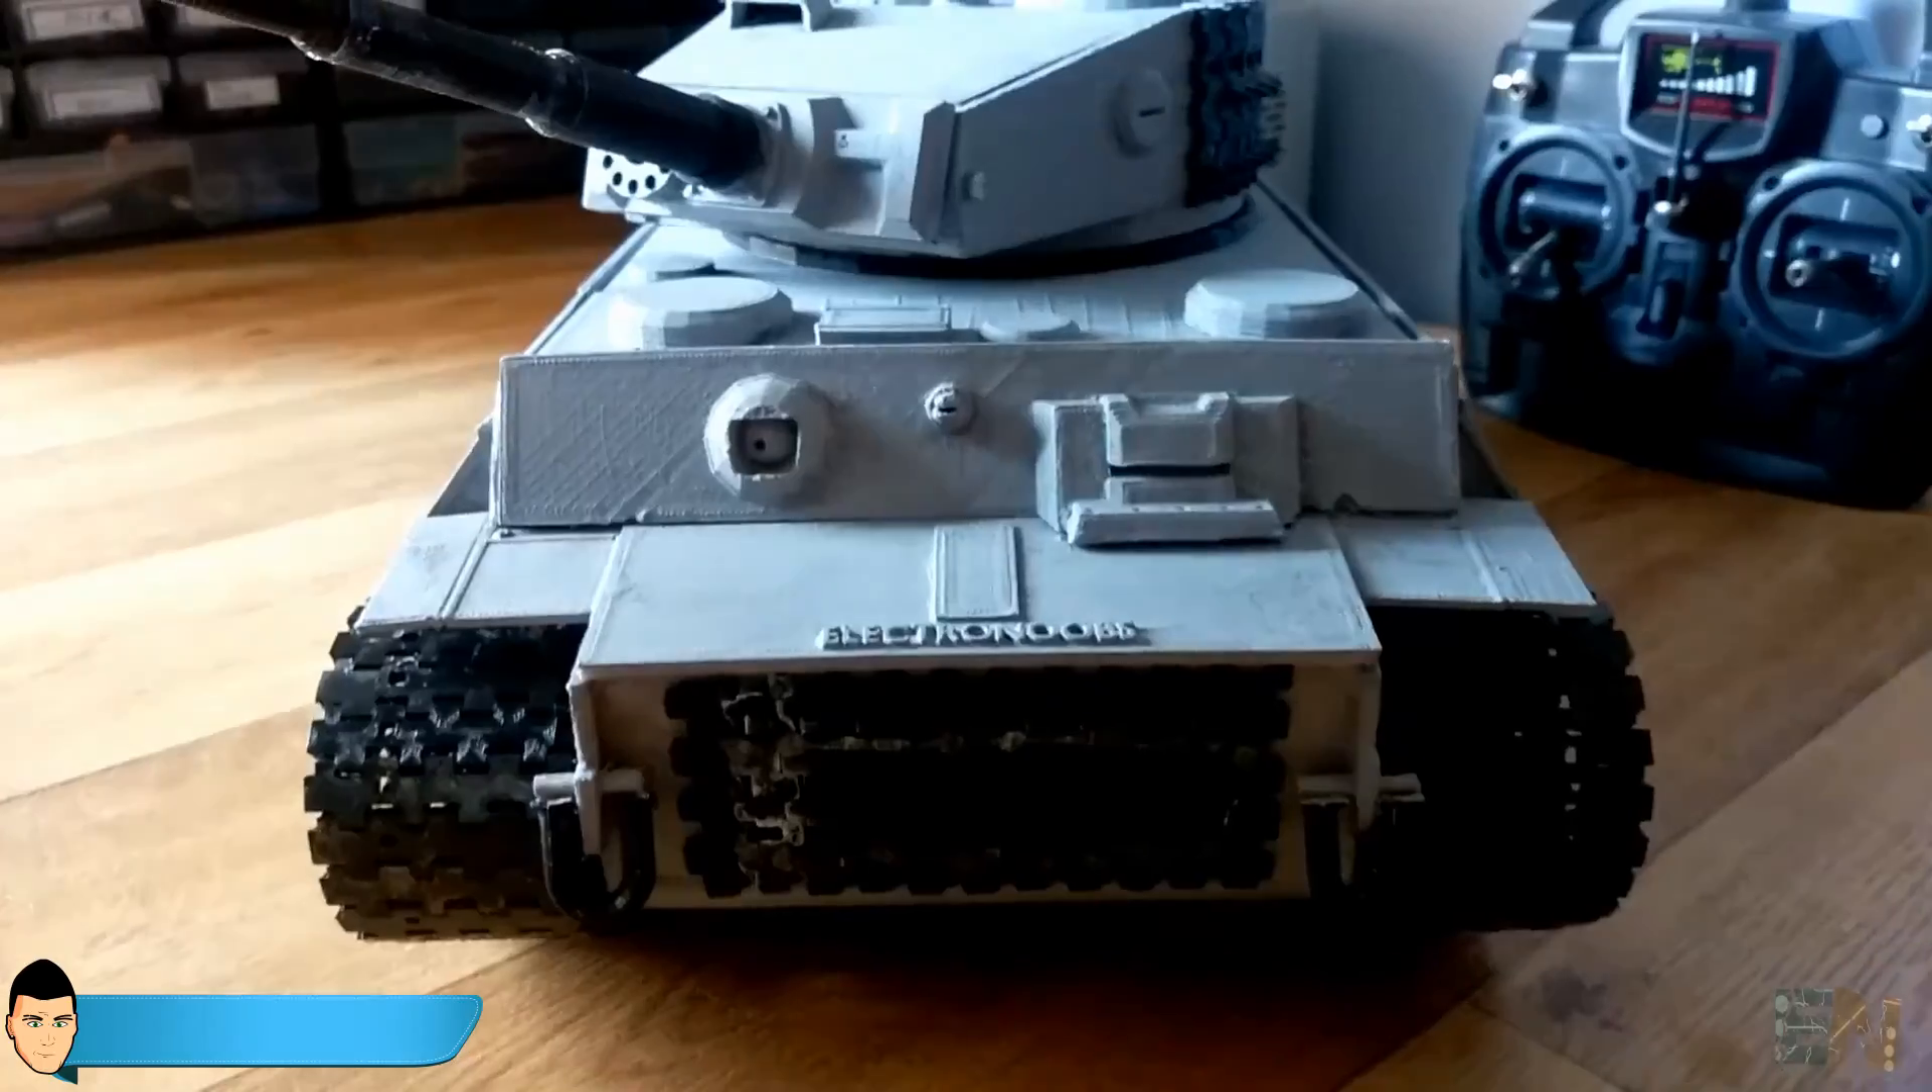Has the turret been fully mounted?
Yes.